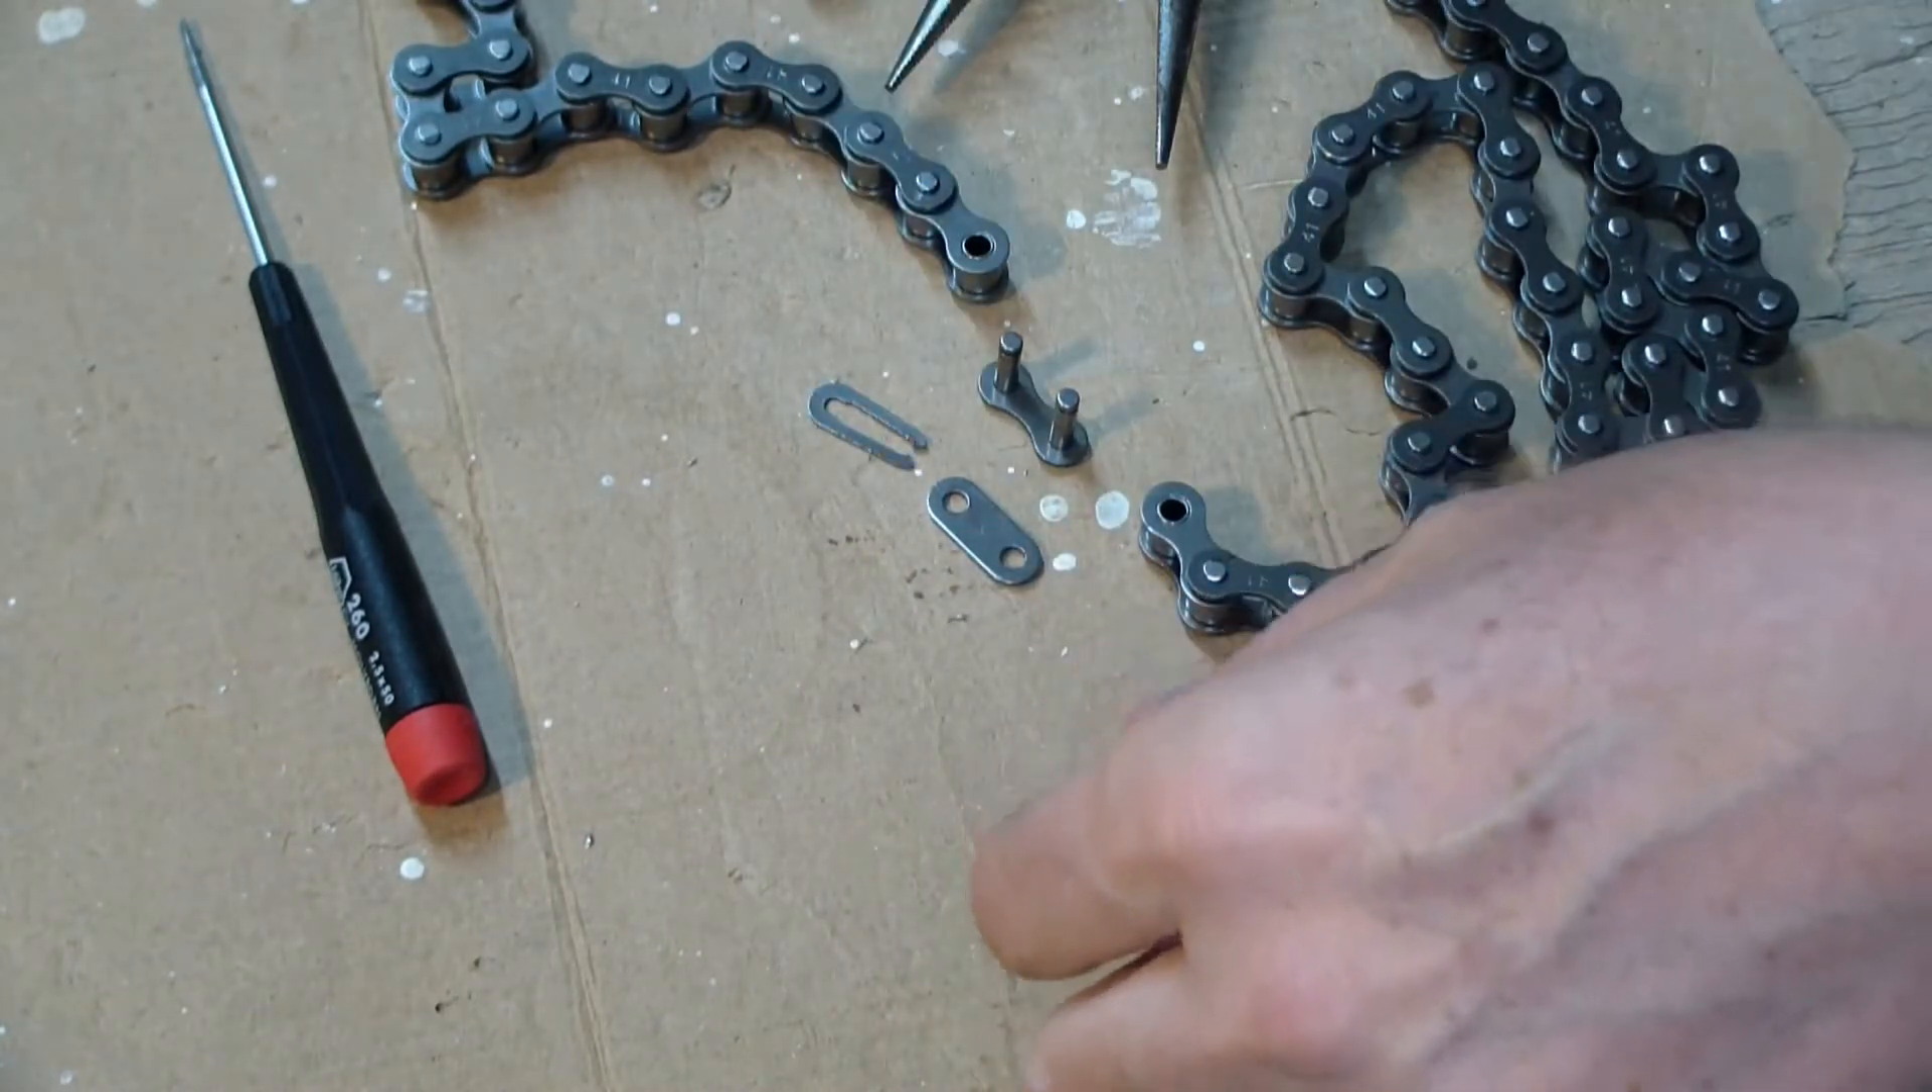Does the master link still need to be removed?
No.